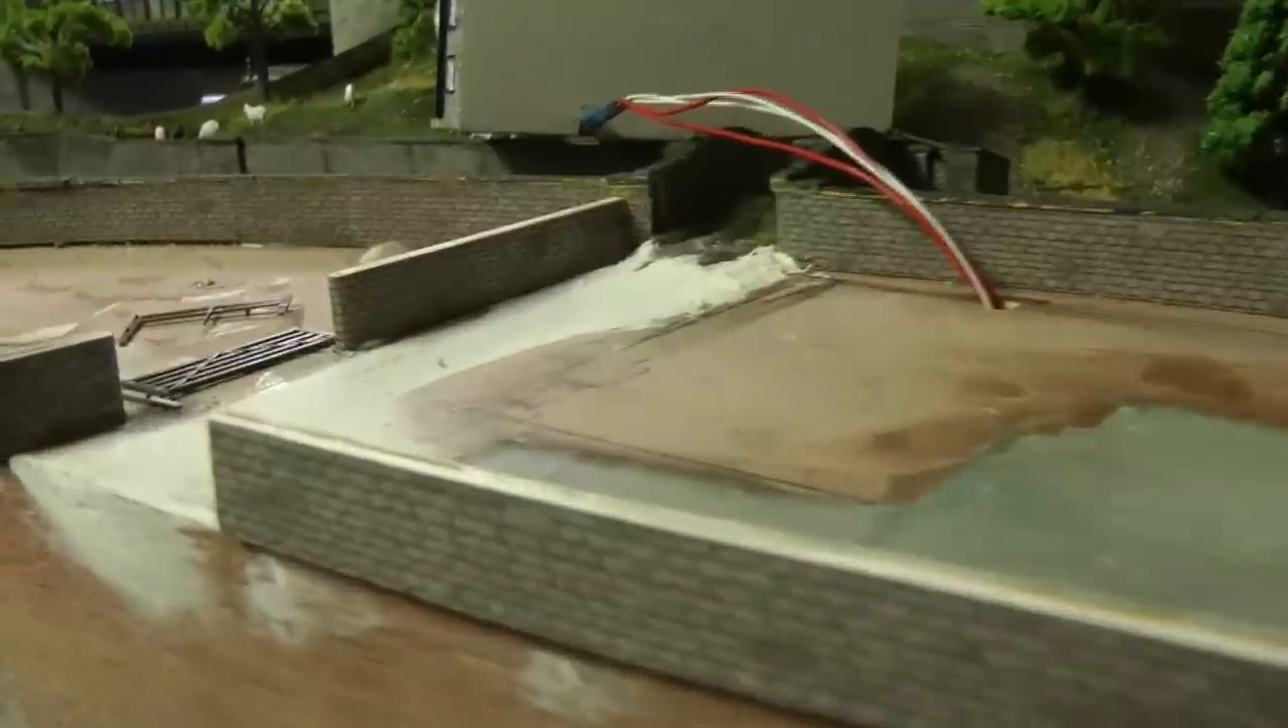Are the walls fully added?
Yes.